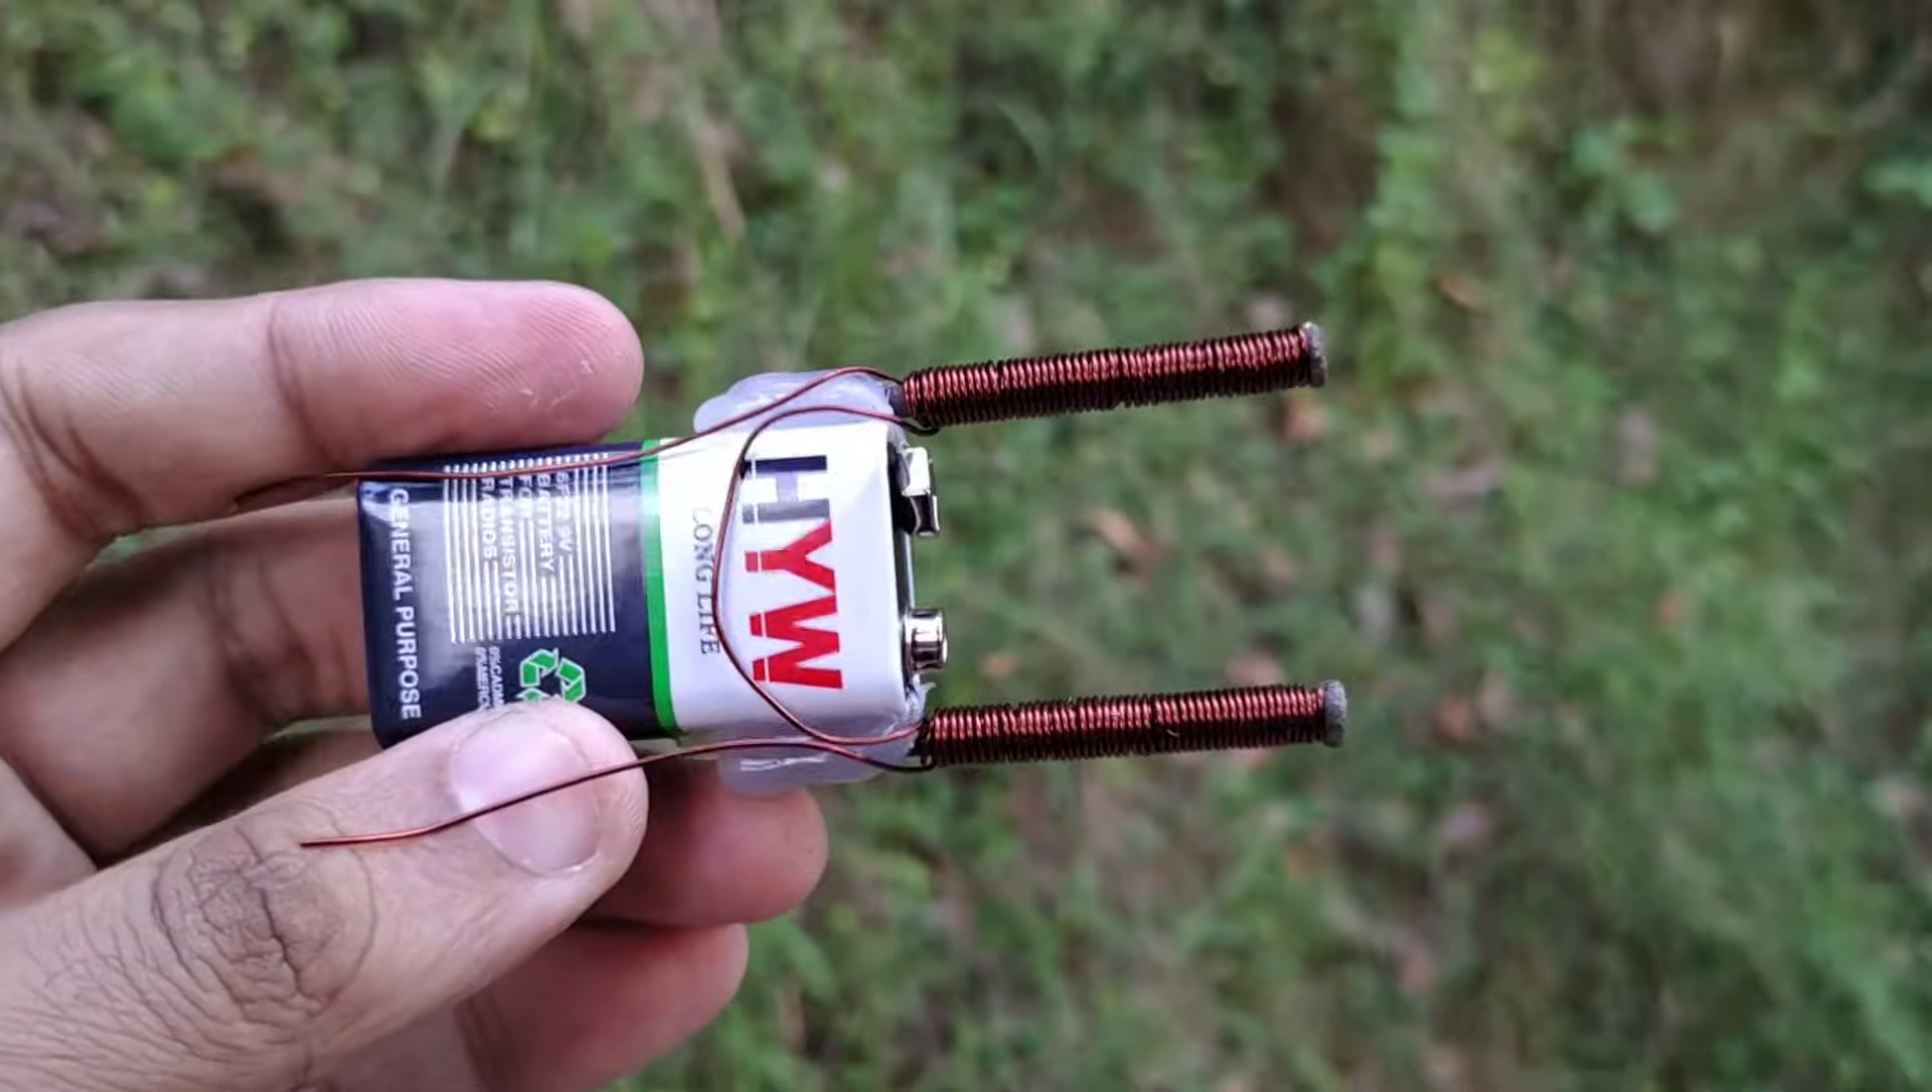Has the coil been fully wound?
Yes.